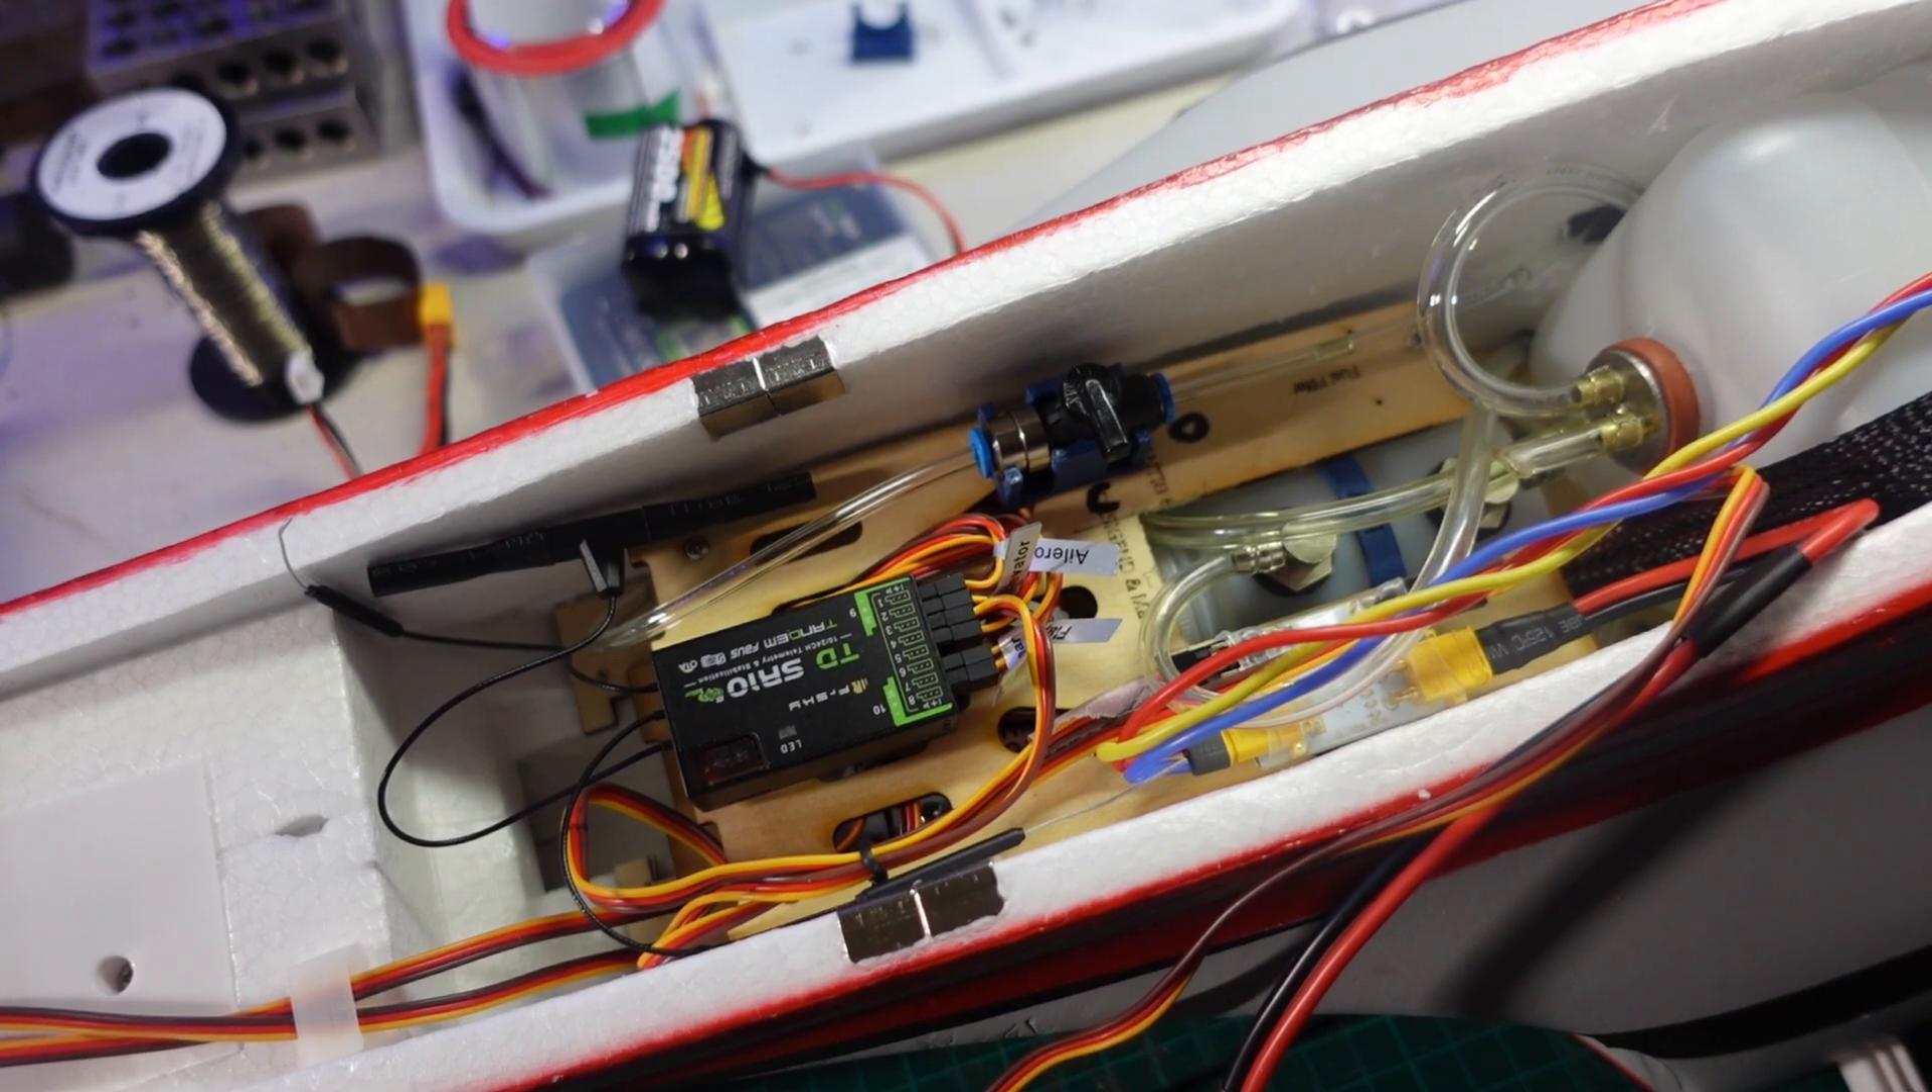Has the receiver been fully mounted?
Yes.